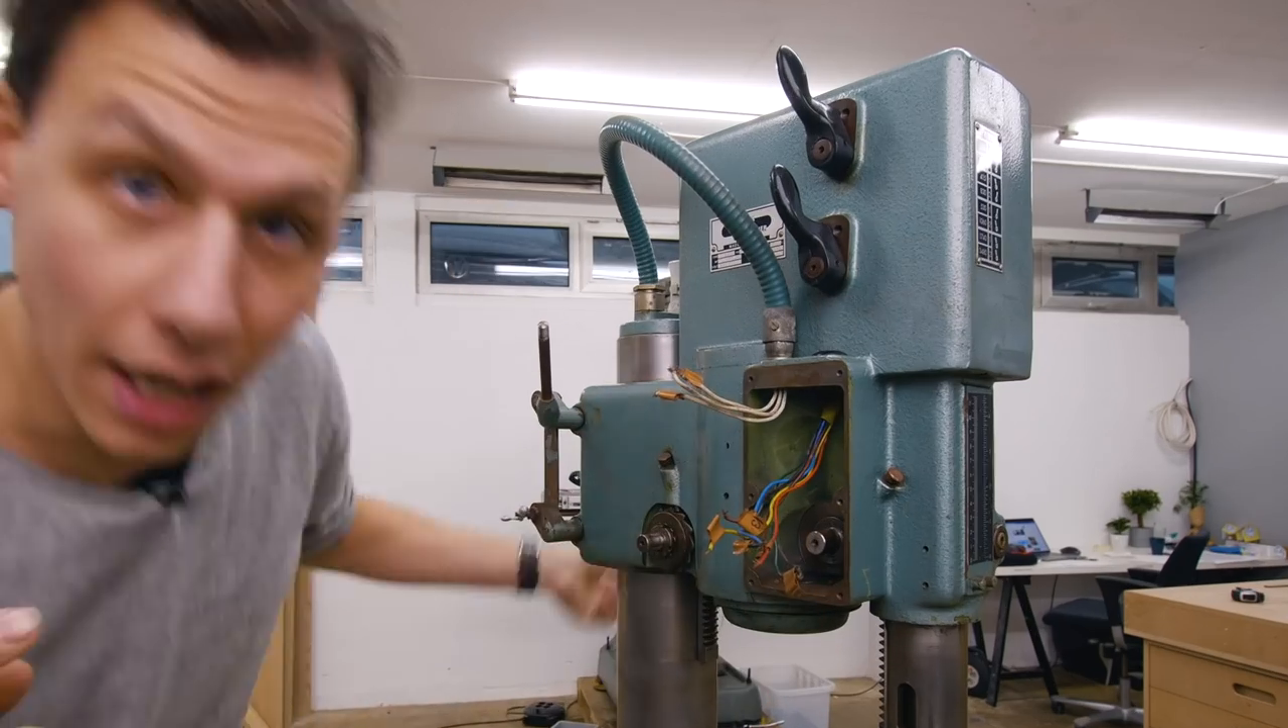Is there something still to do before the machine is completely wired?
Yes.